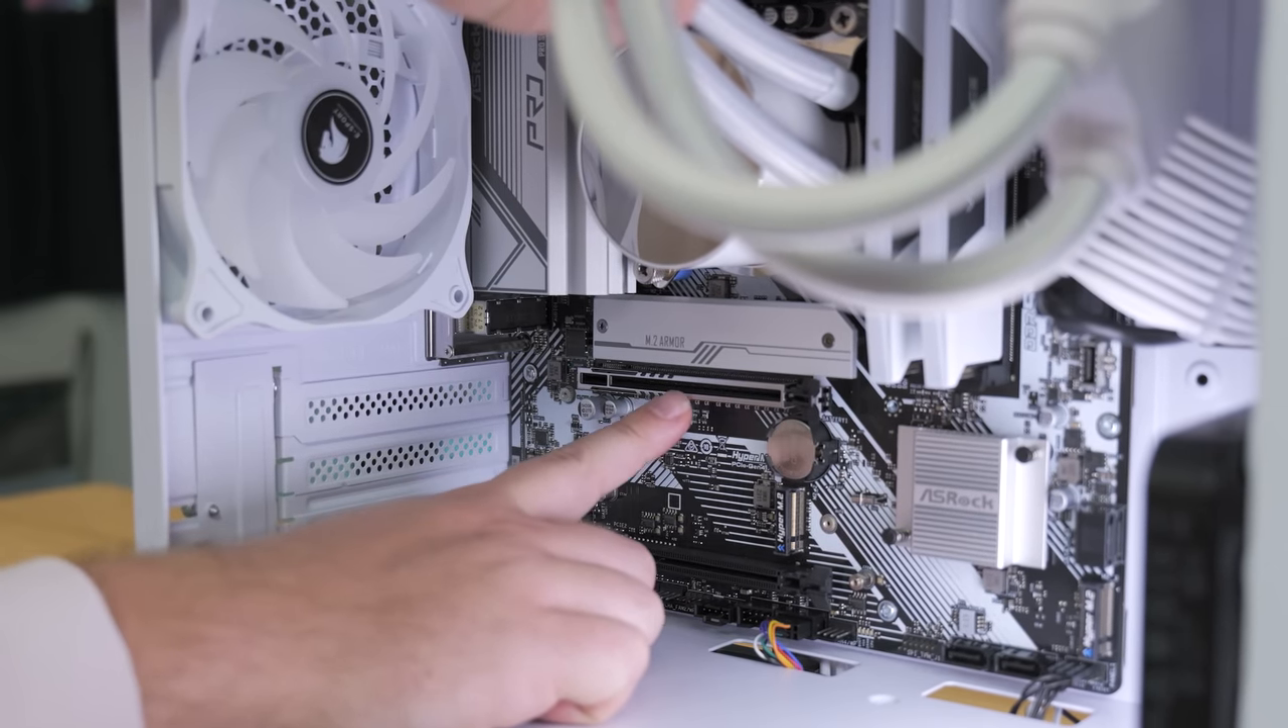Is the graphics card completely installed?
No.